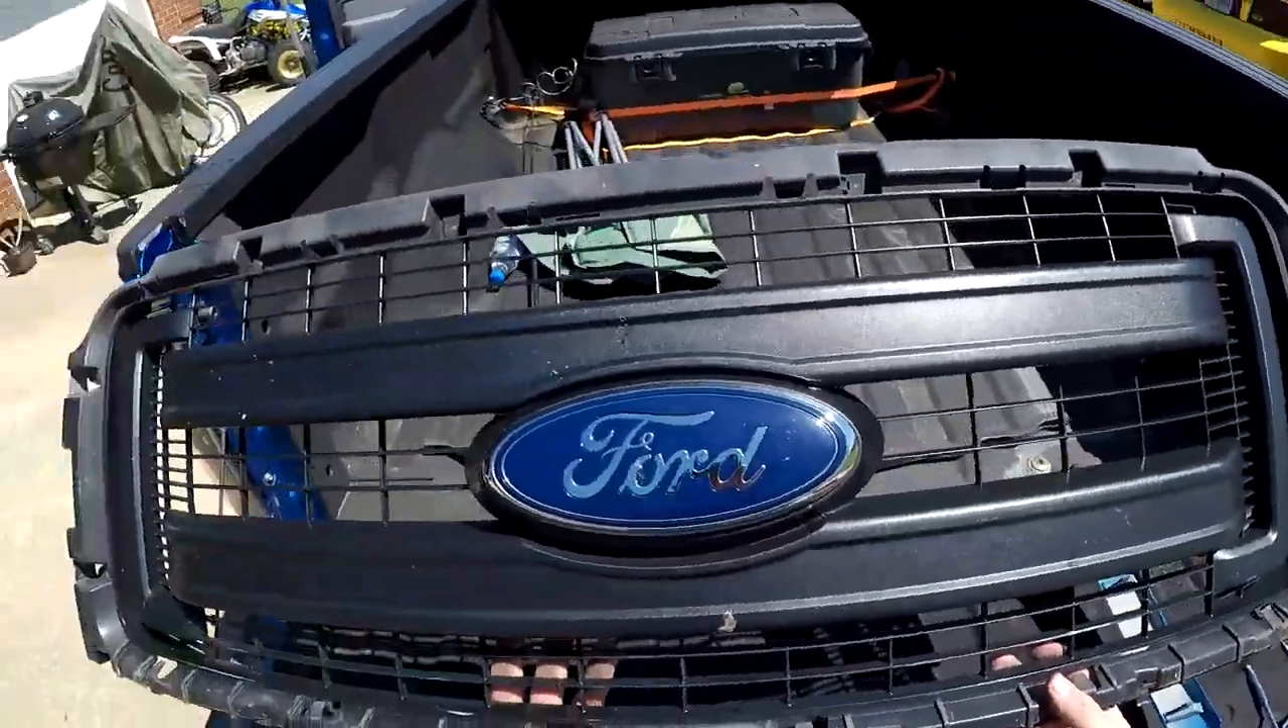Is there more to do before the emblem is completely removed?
Yes.